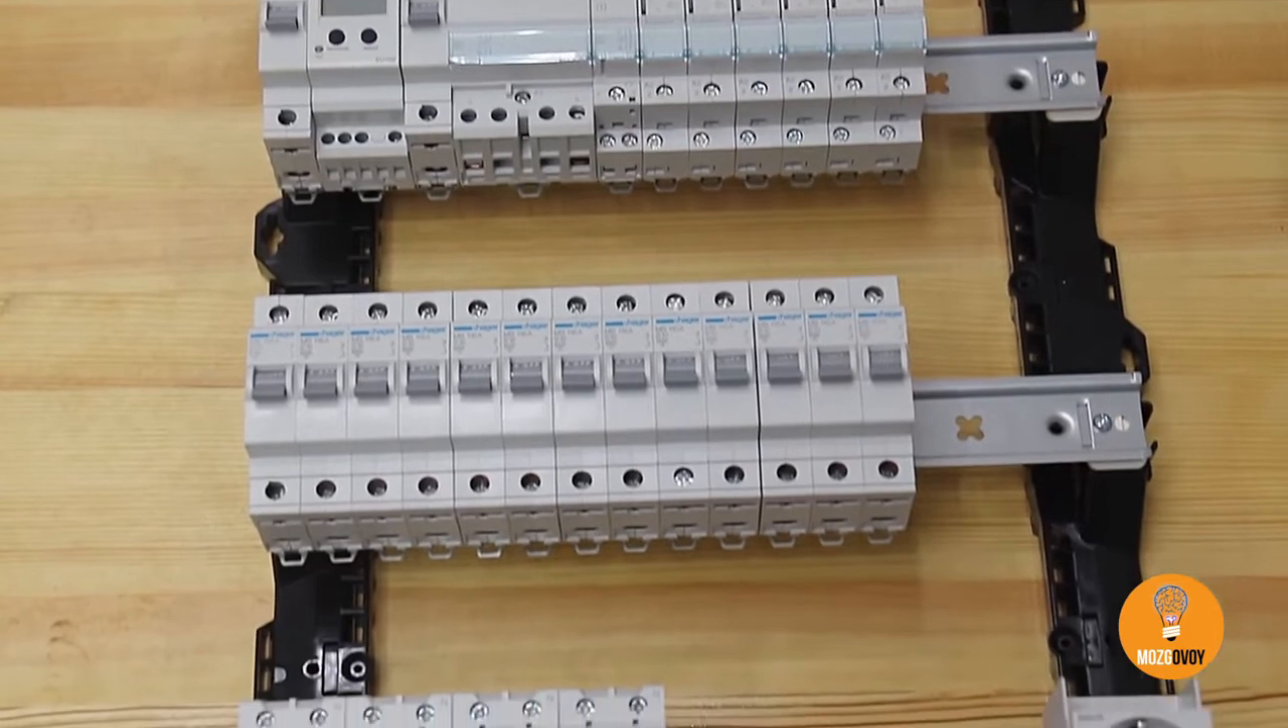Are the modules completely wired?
No.